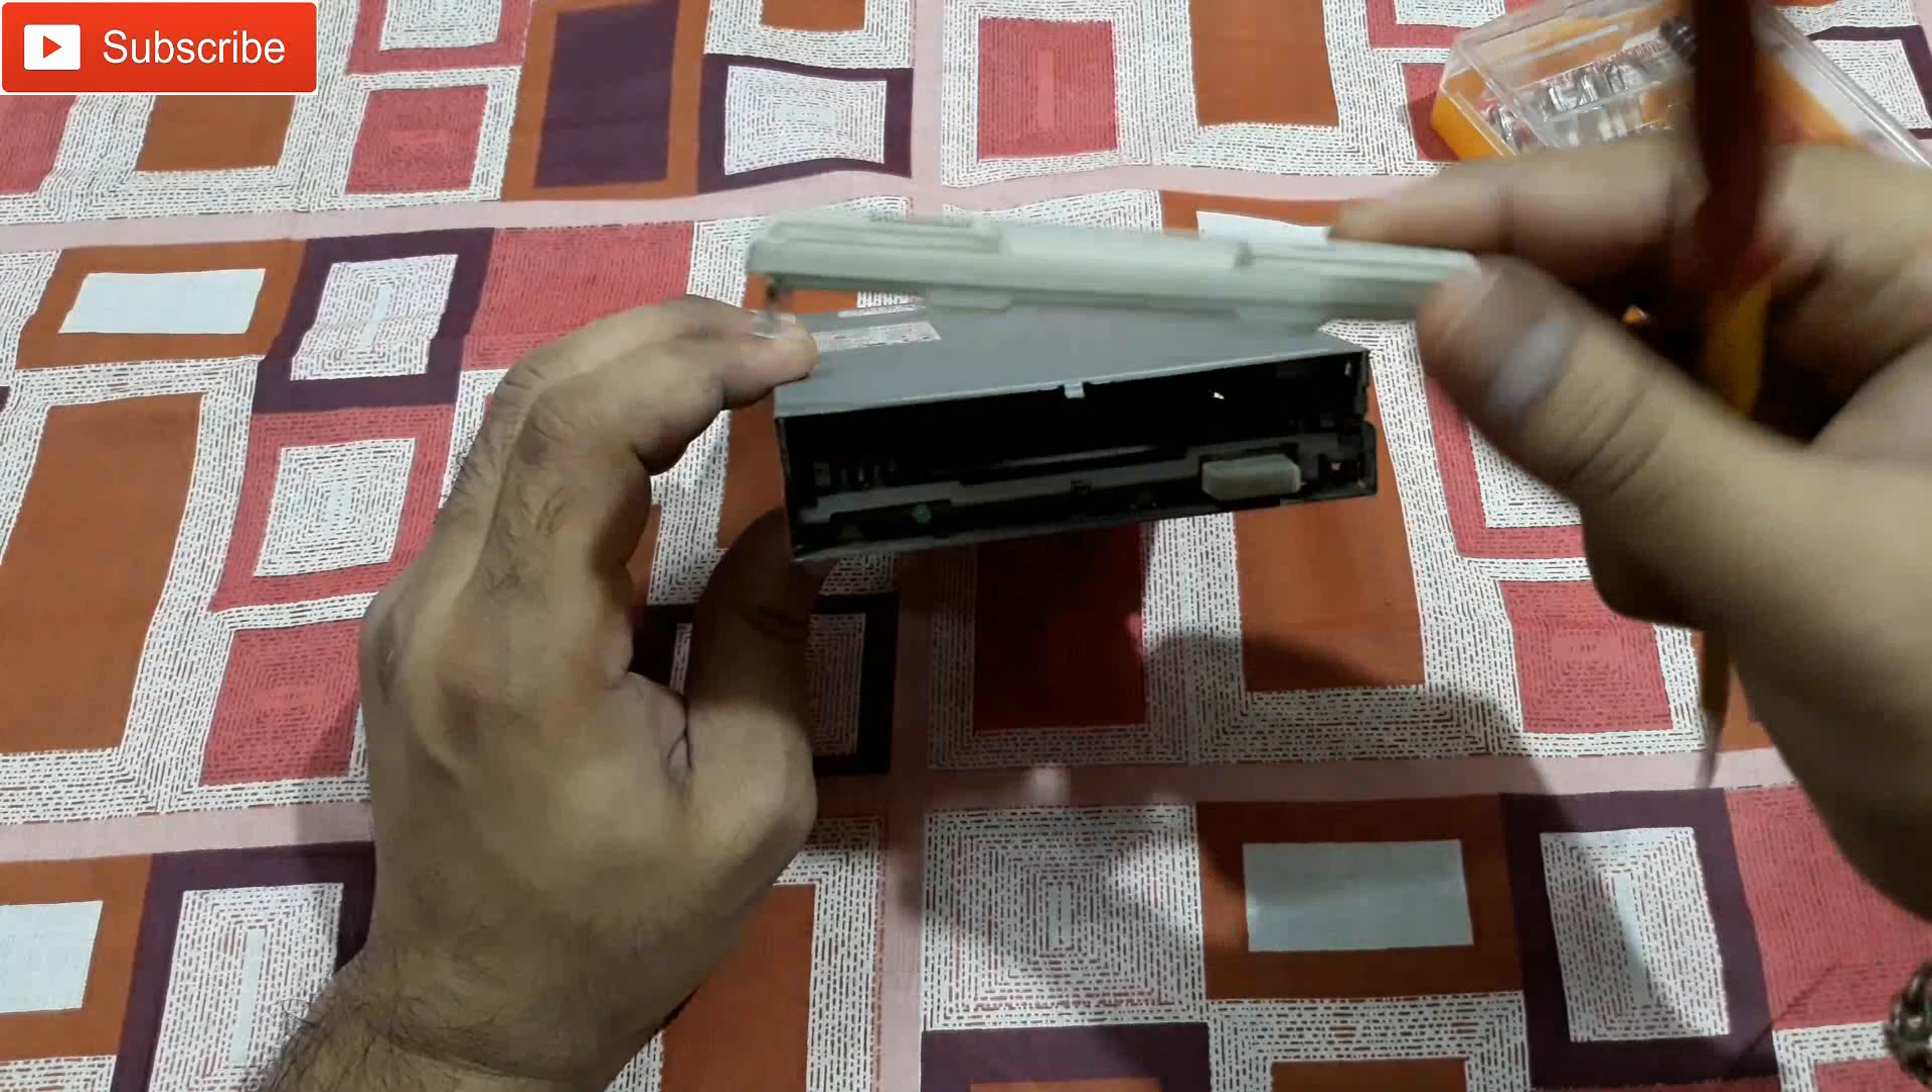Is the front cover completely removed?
Yes.